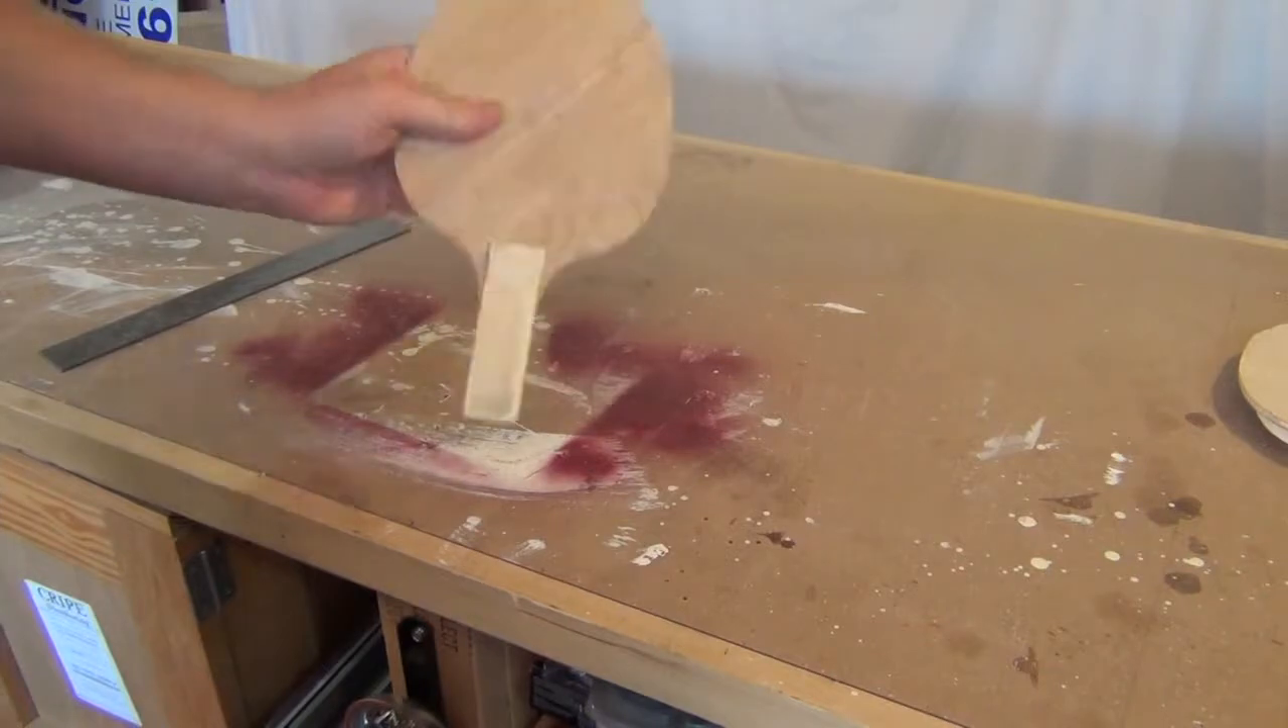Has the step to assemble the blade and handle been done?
Yes.